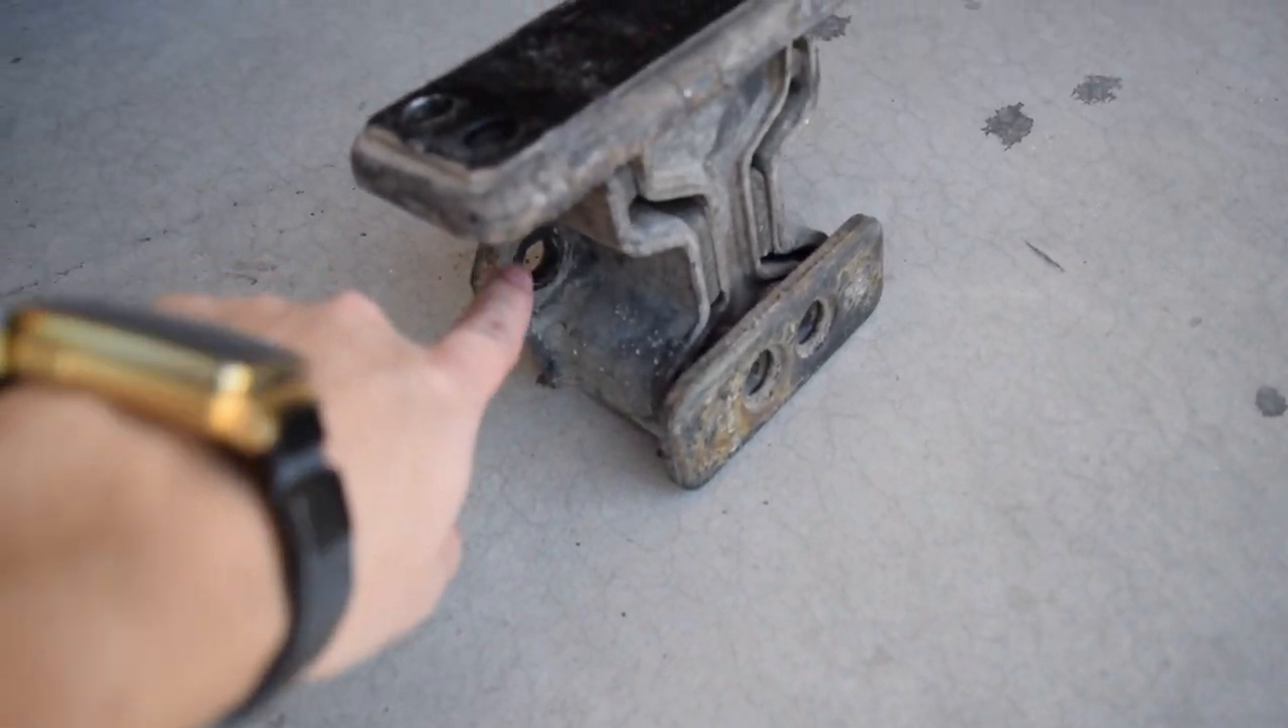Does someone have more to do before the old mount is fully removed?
No.